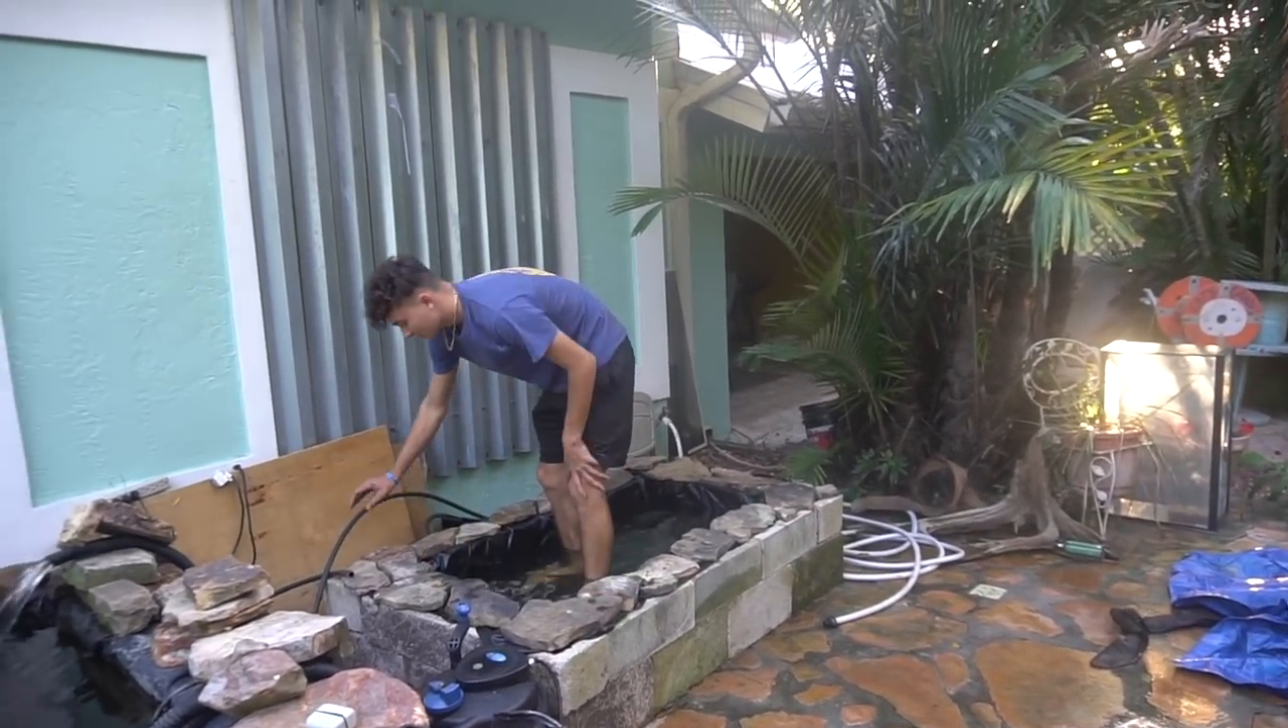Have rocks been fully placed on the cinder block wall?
Yes.